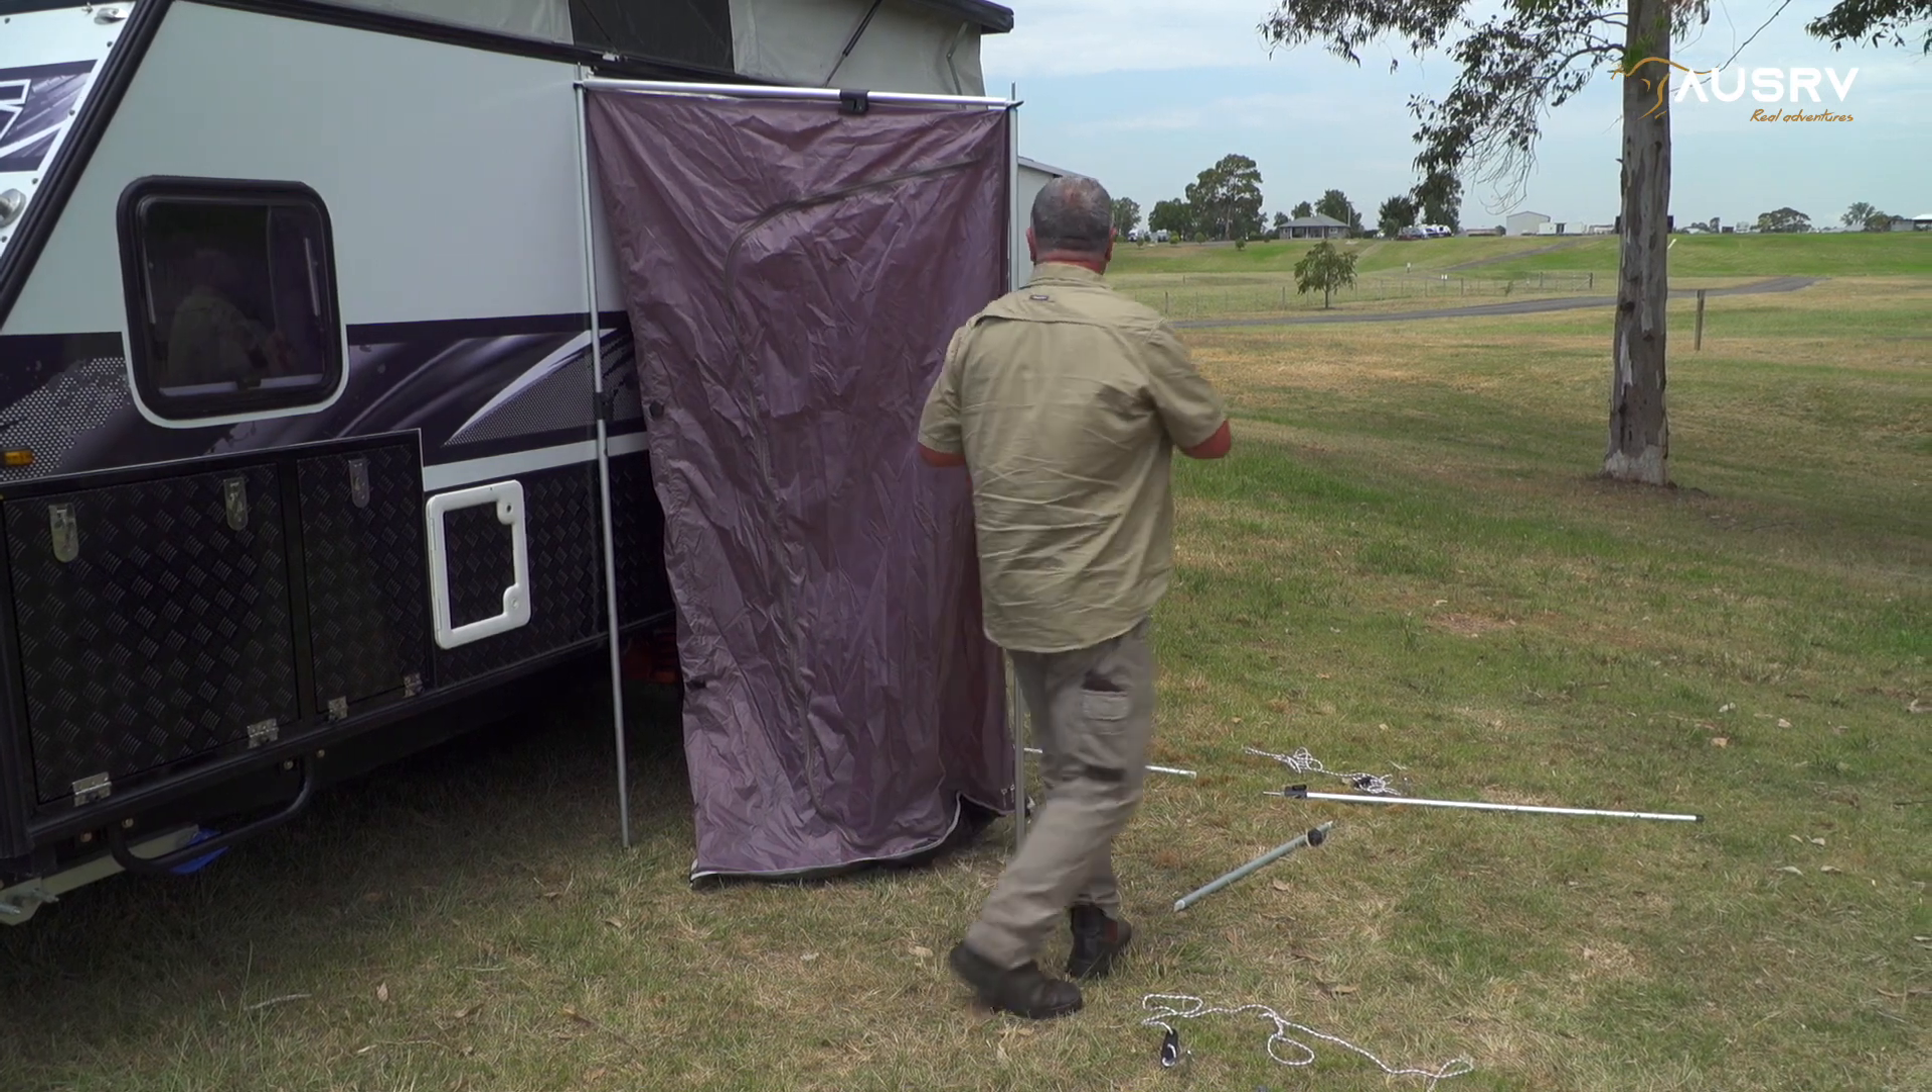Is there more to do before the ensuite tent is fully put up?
Yes.